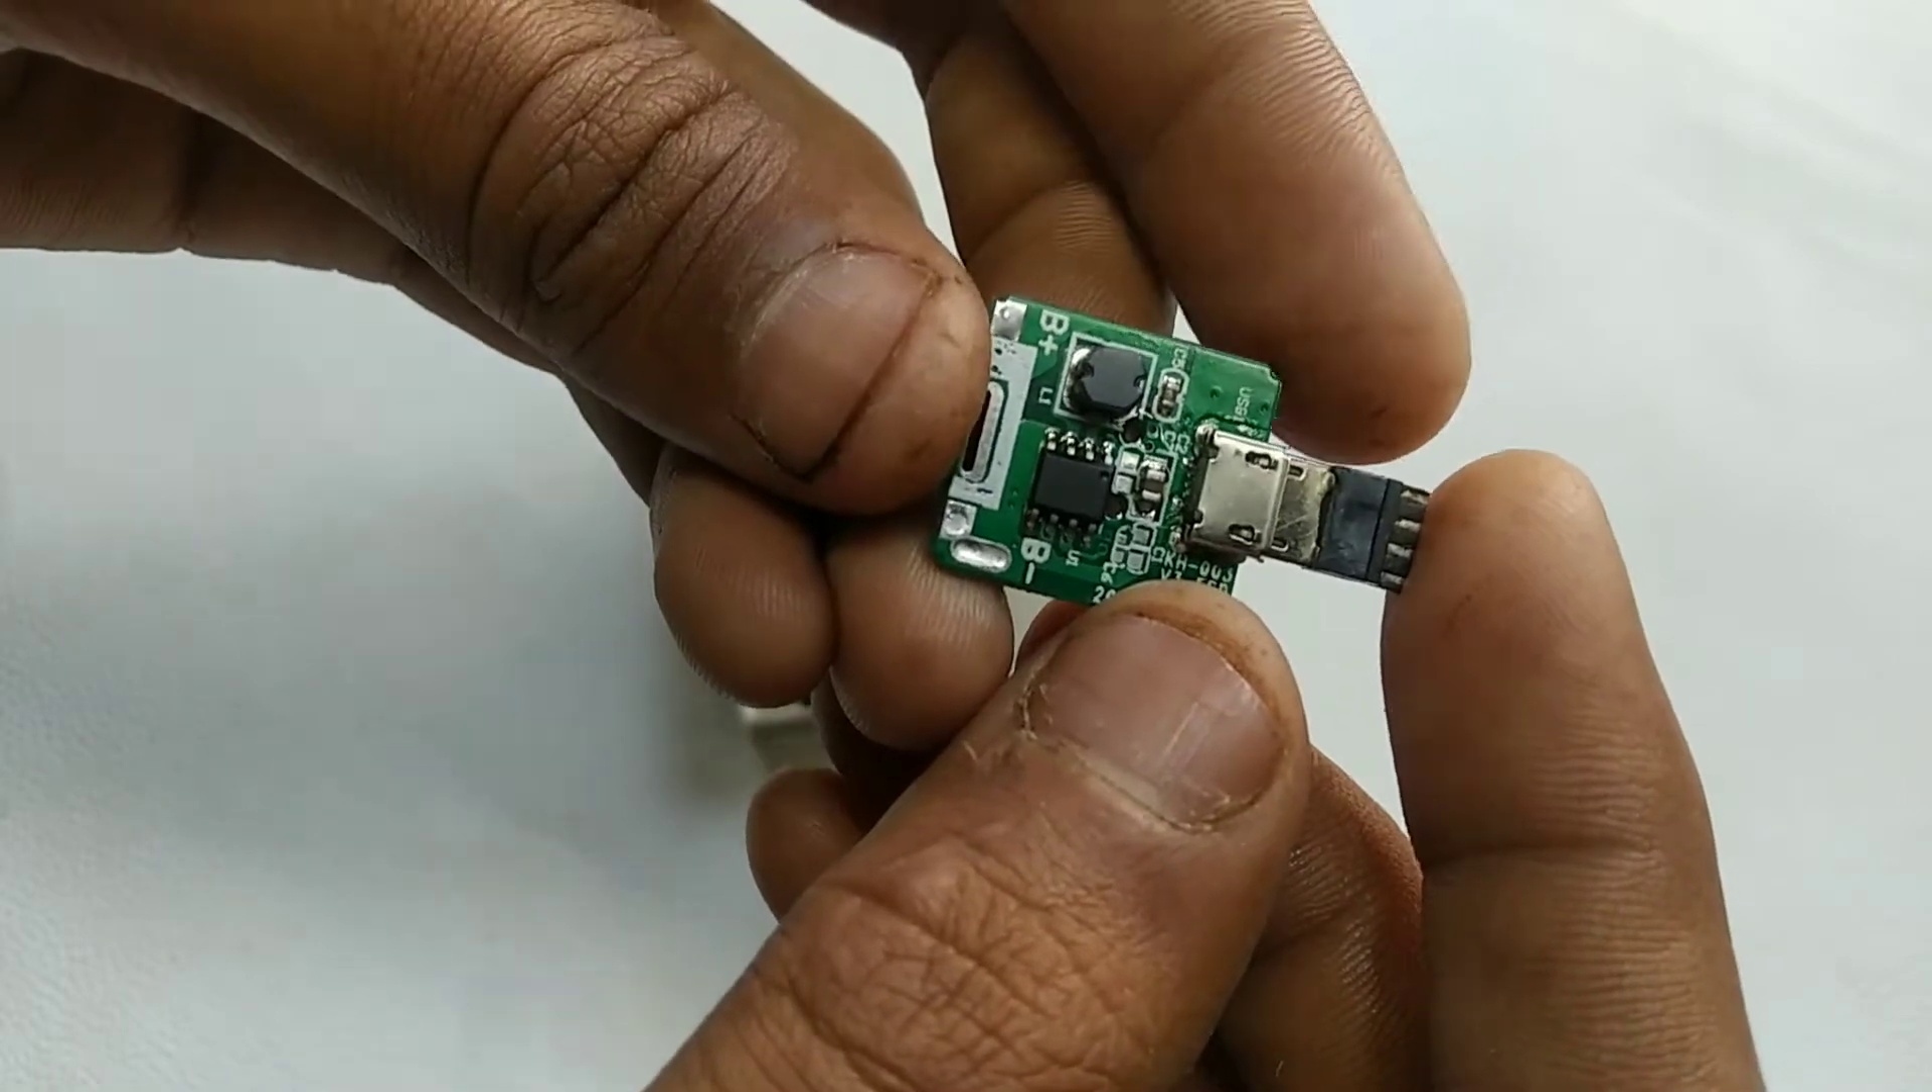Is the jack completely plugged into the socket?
Yes.